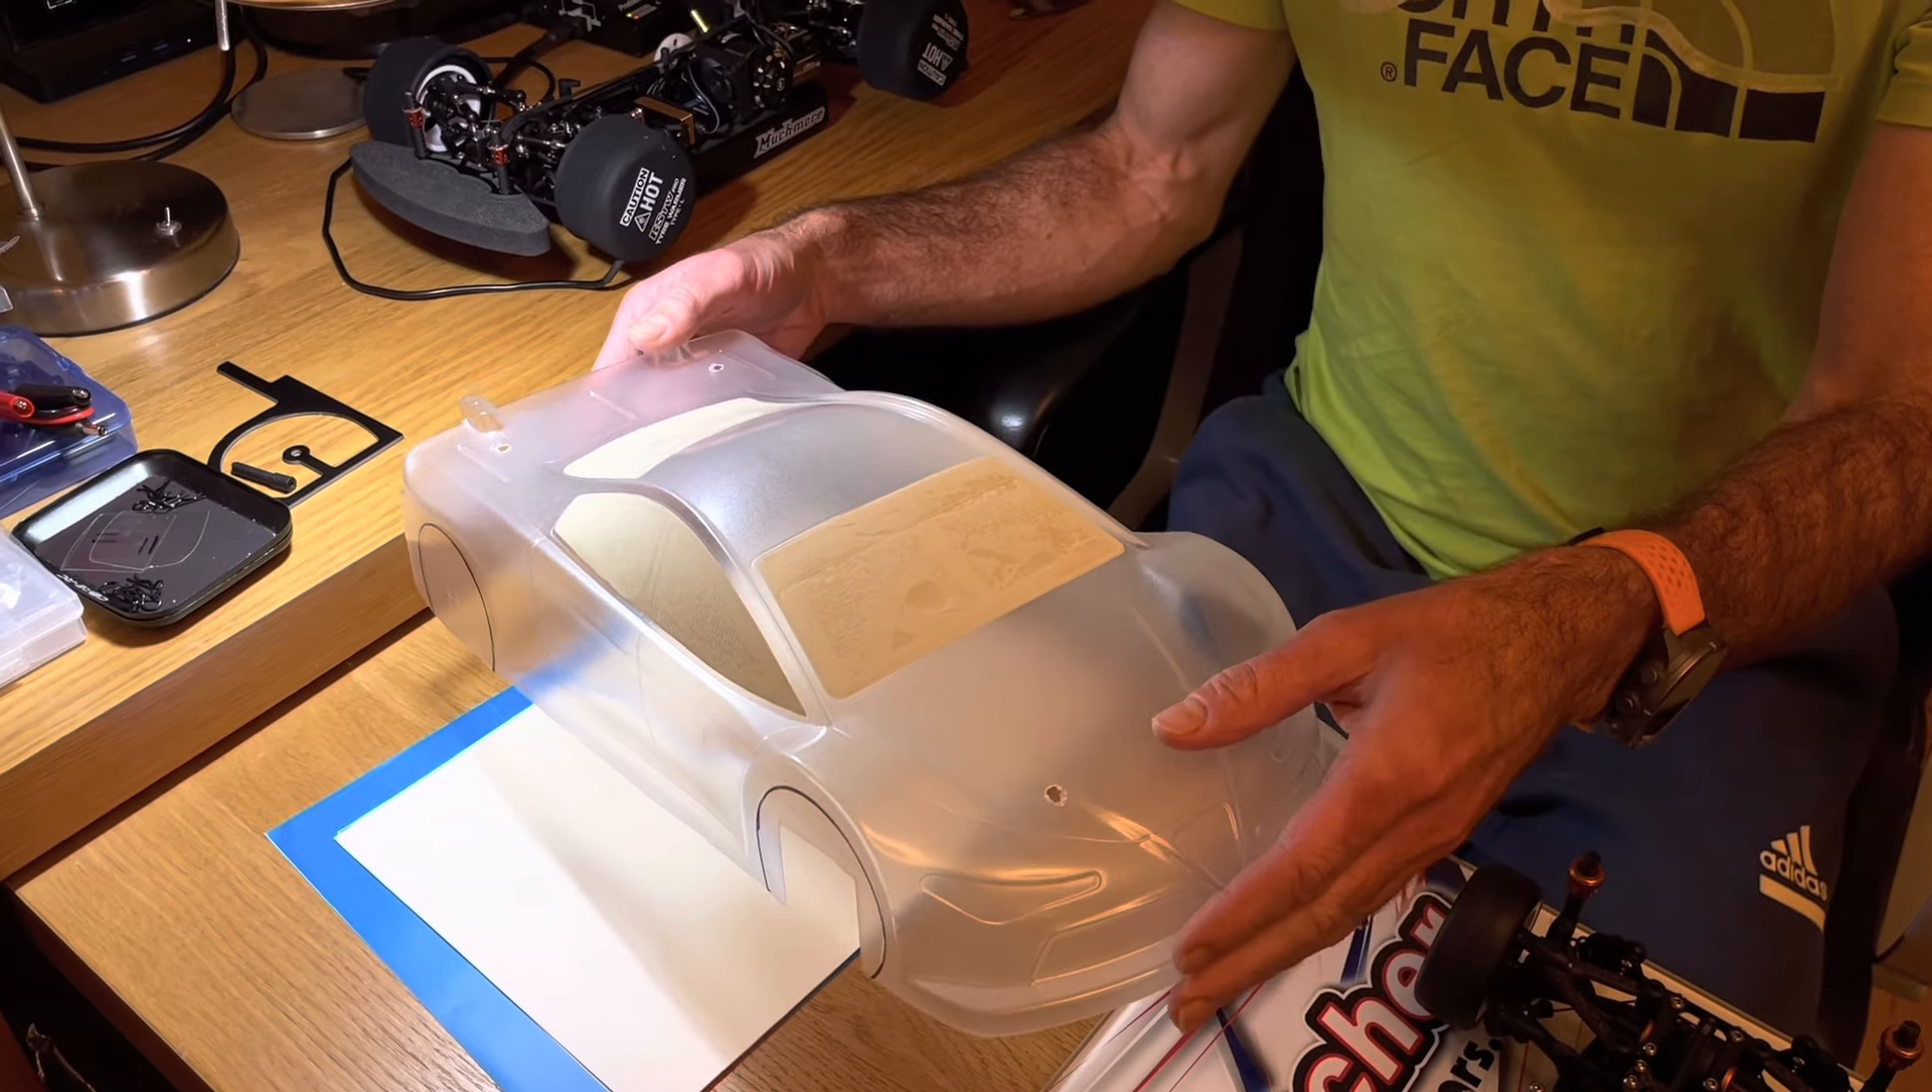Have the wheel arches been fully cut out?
No.